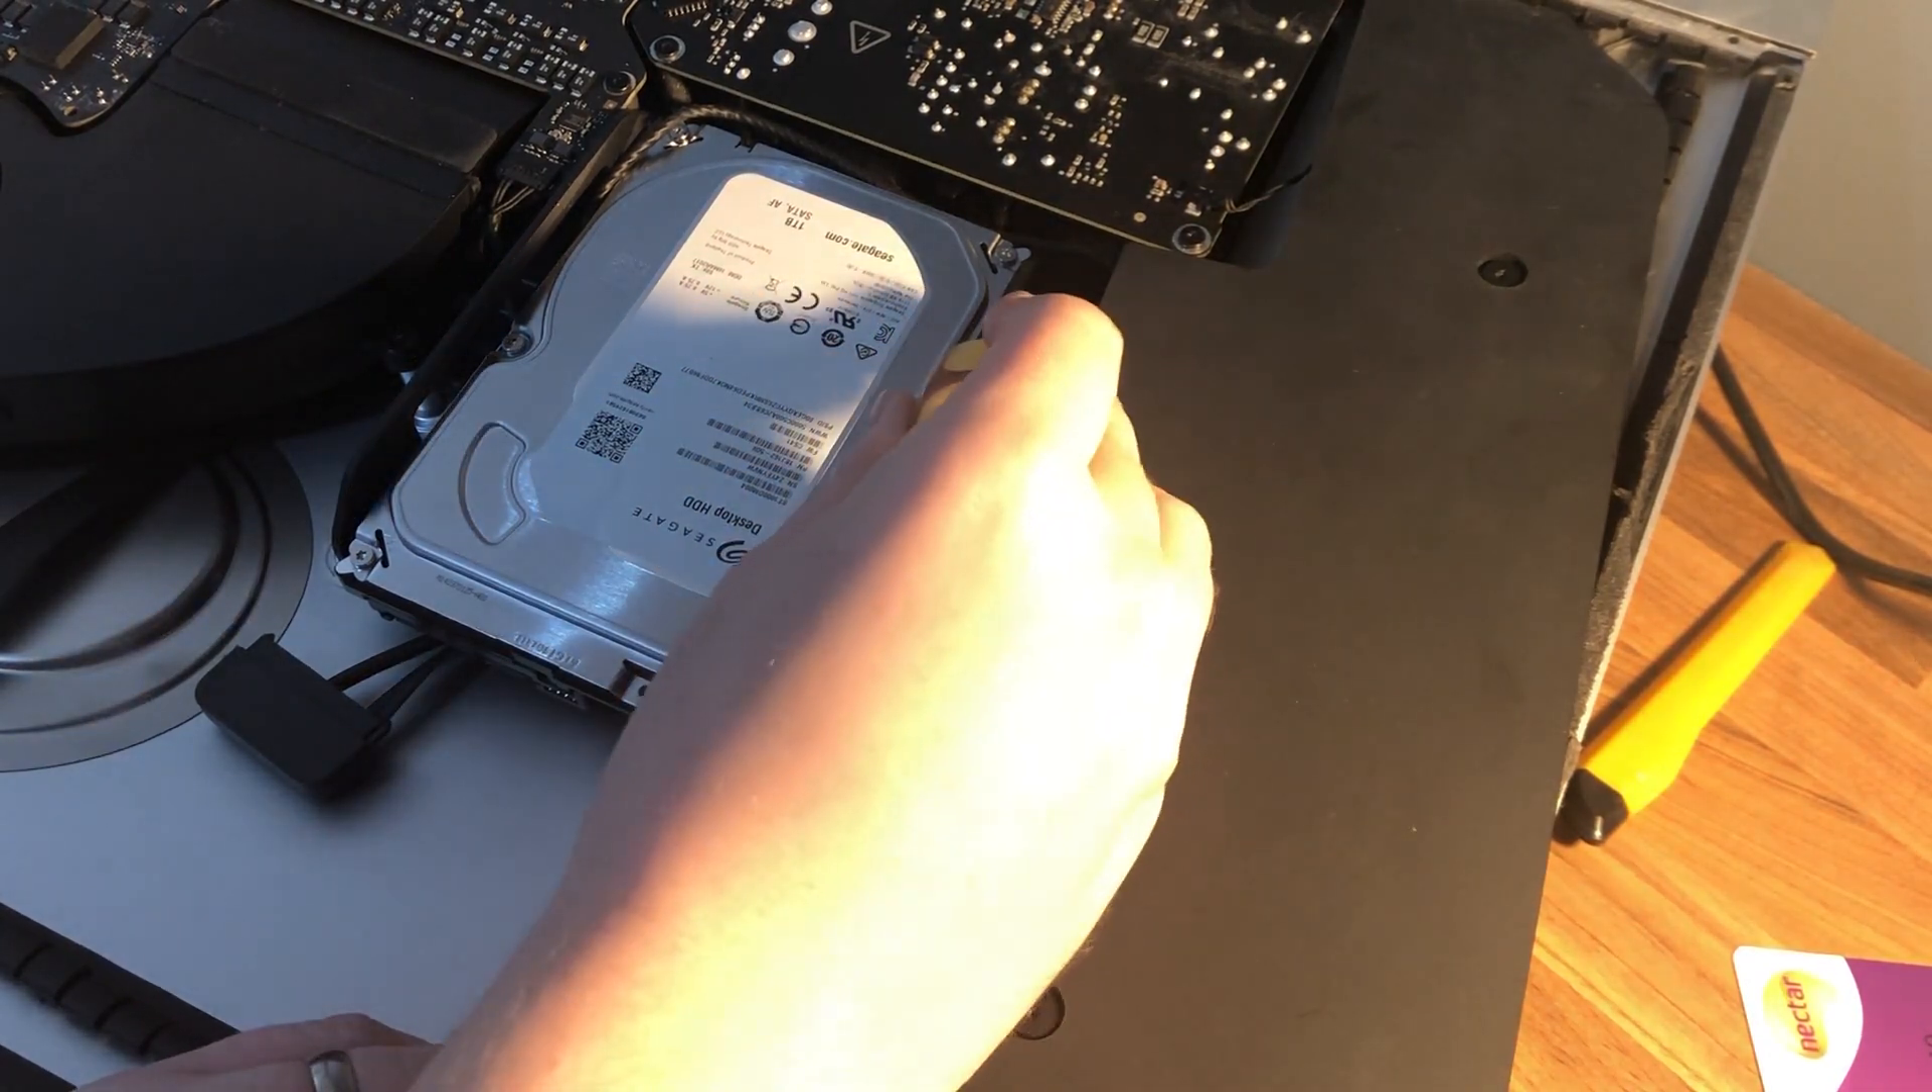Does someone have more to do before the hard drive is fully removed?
Yes.